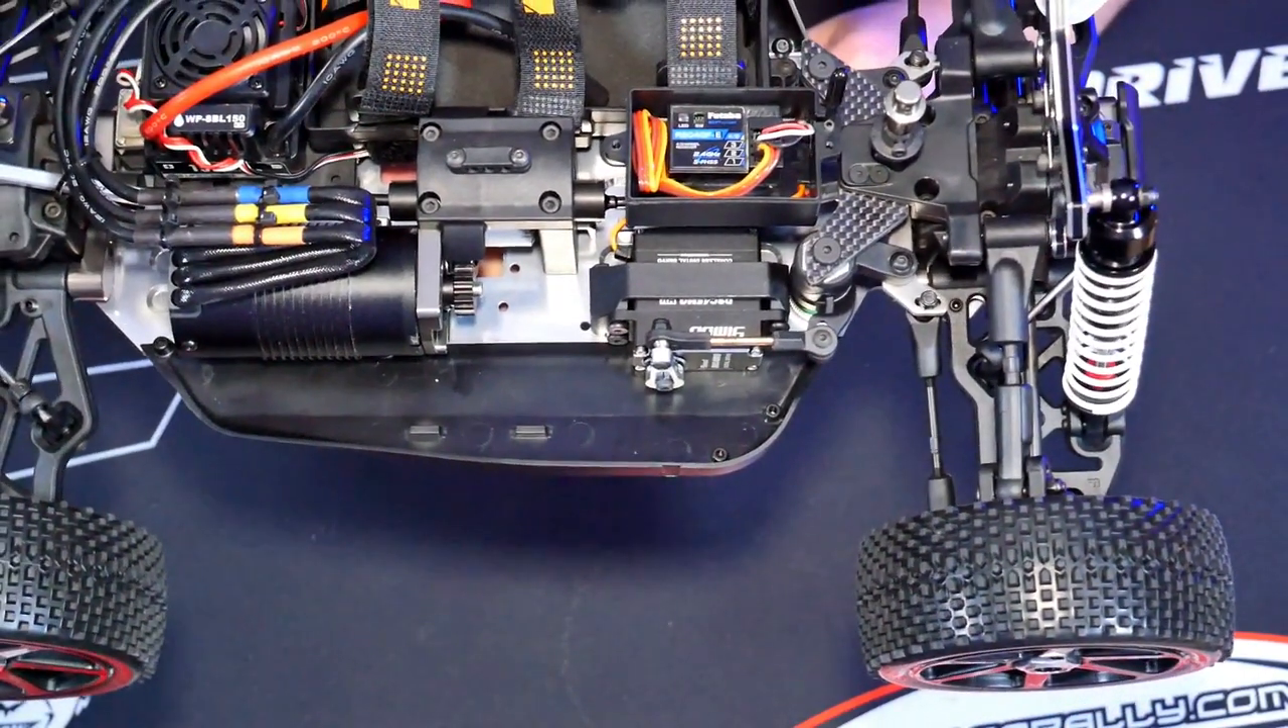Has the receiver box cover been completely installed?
No.